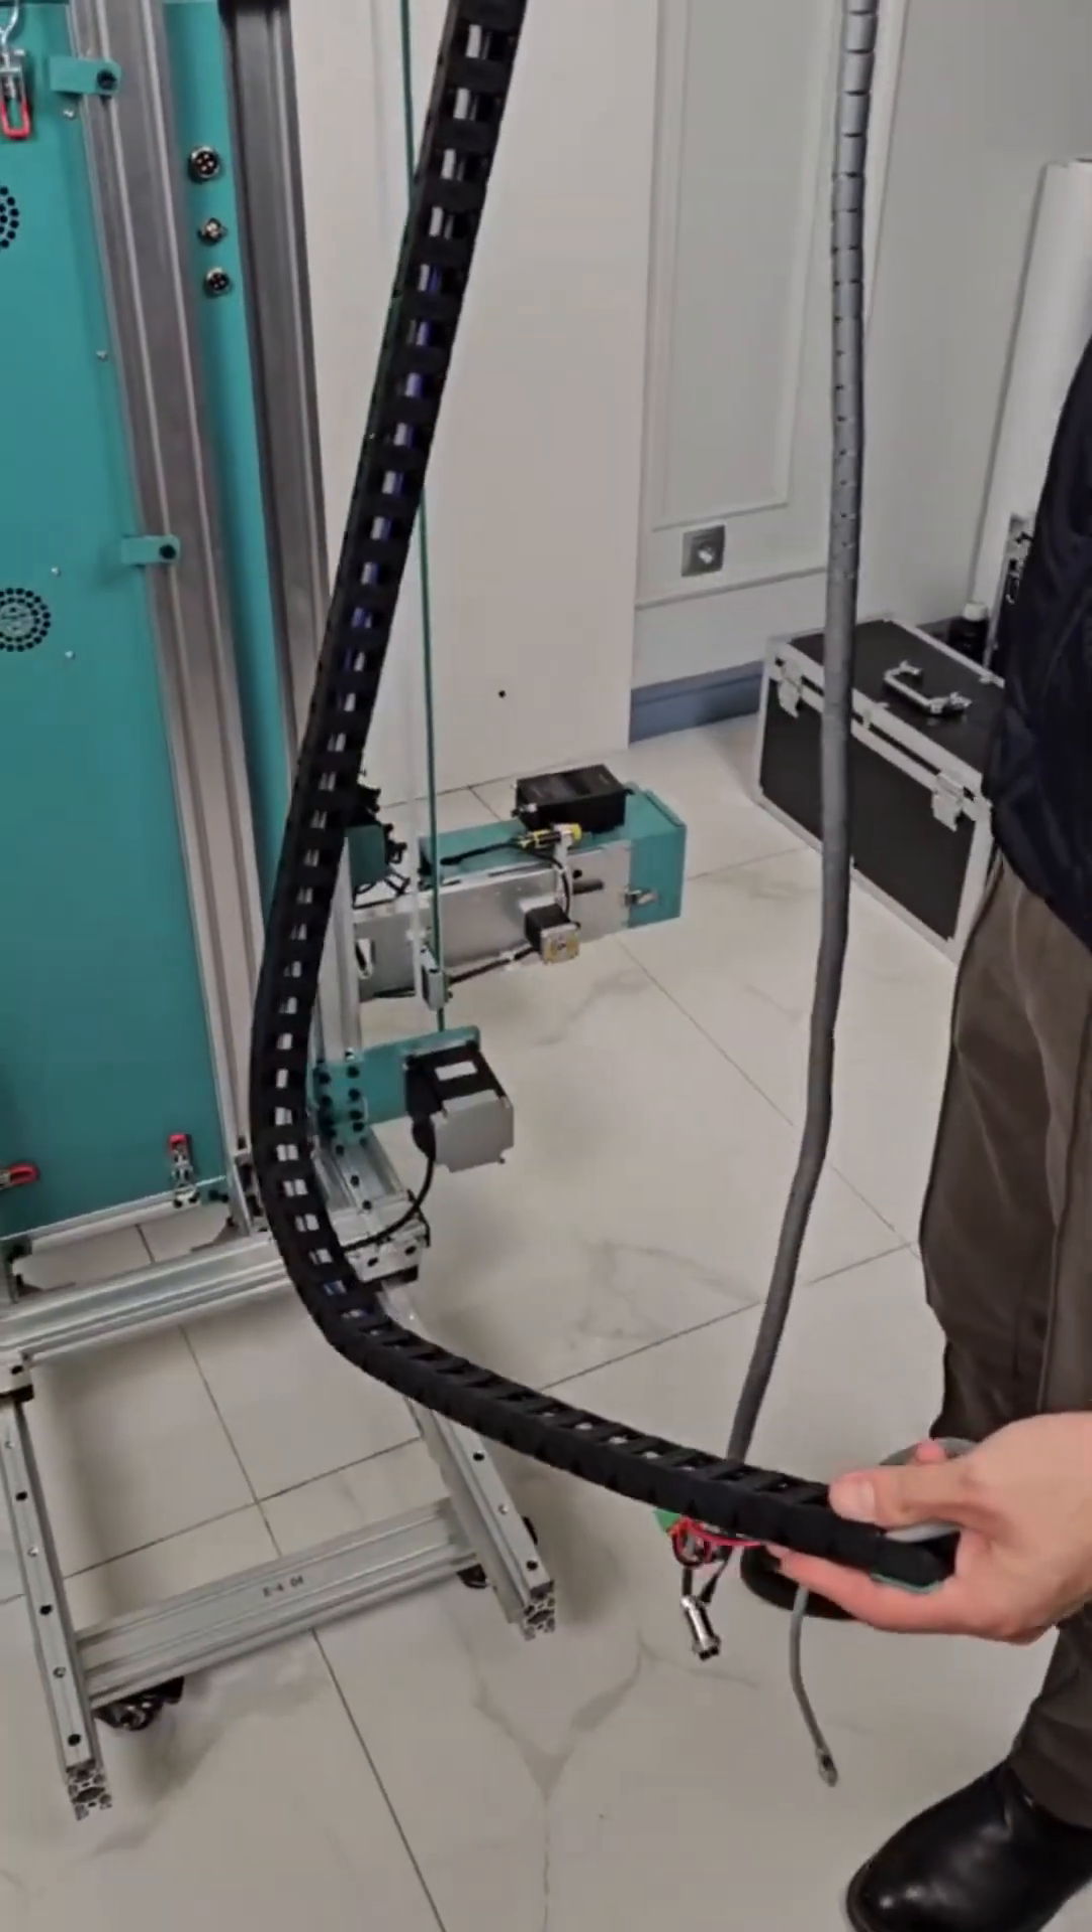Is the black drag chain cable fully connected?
No.